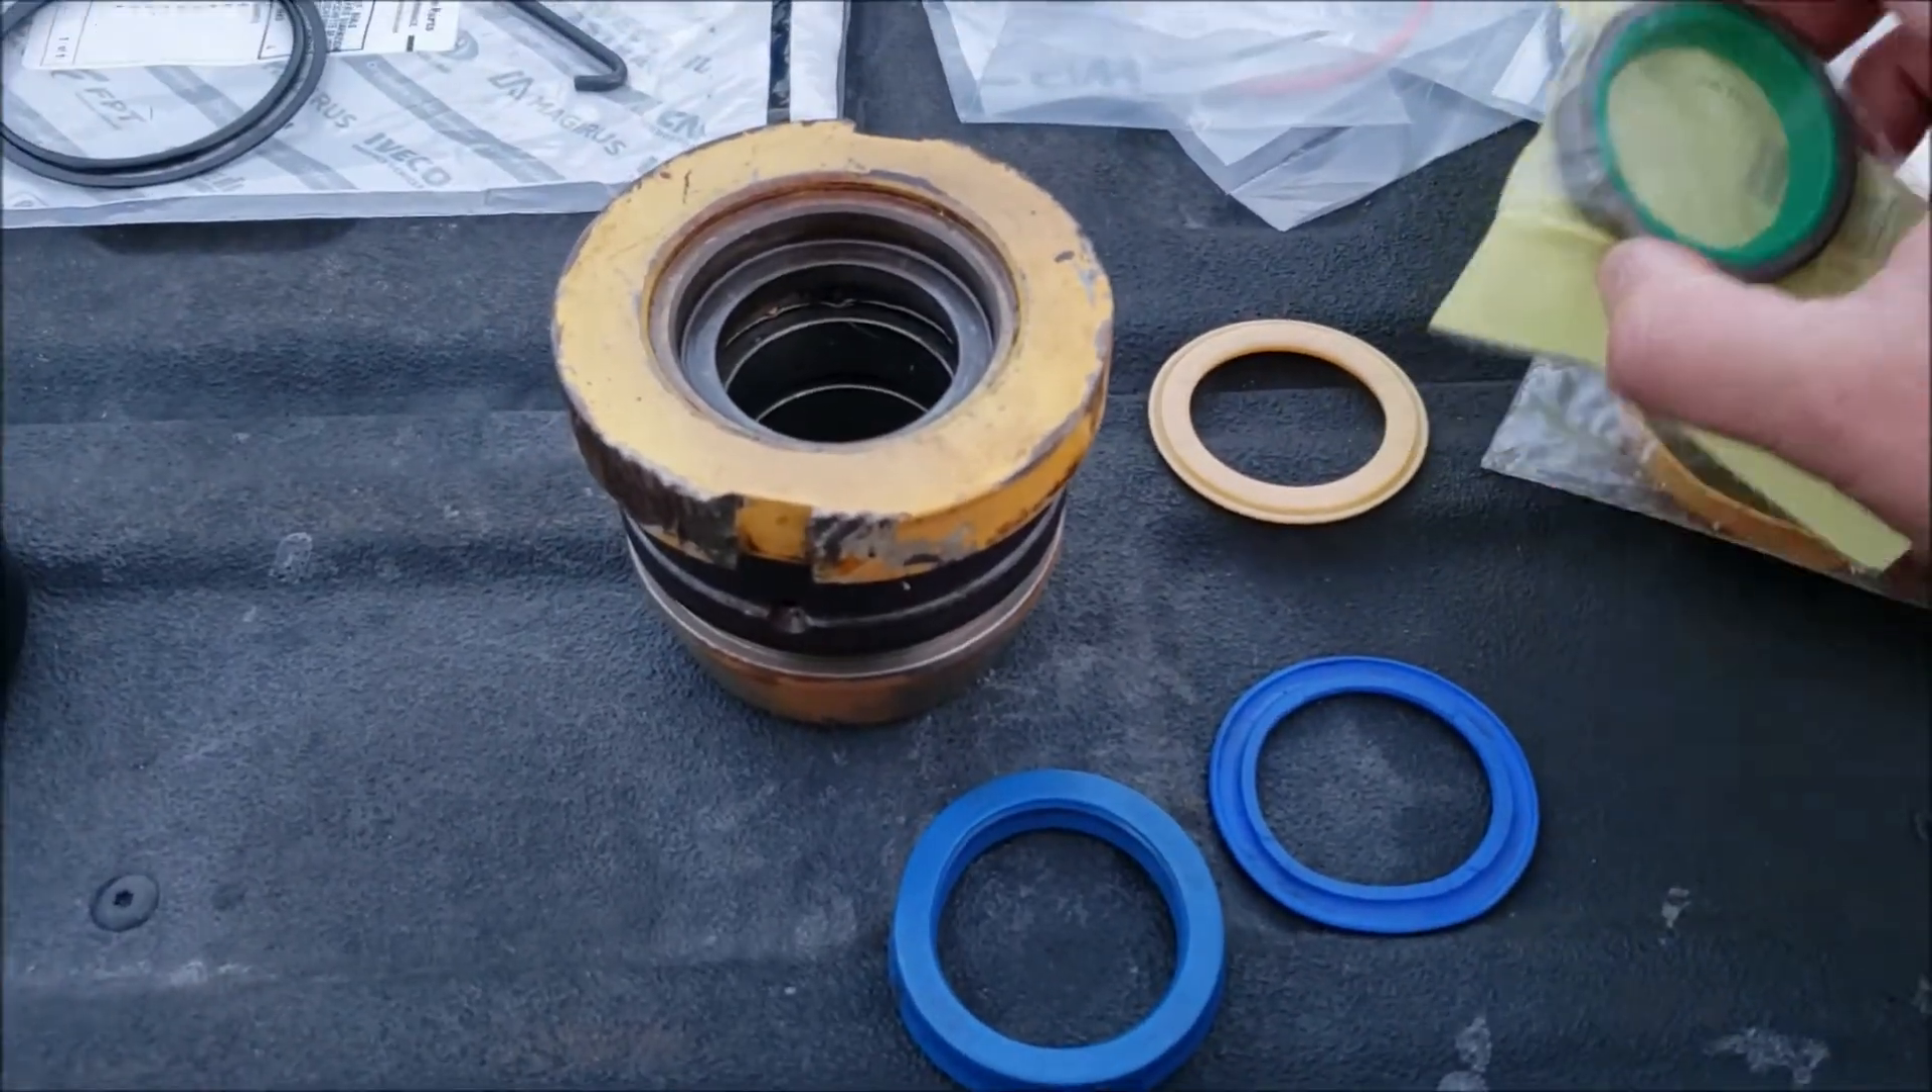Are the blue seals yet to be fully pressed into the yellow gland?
Yes.